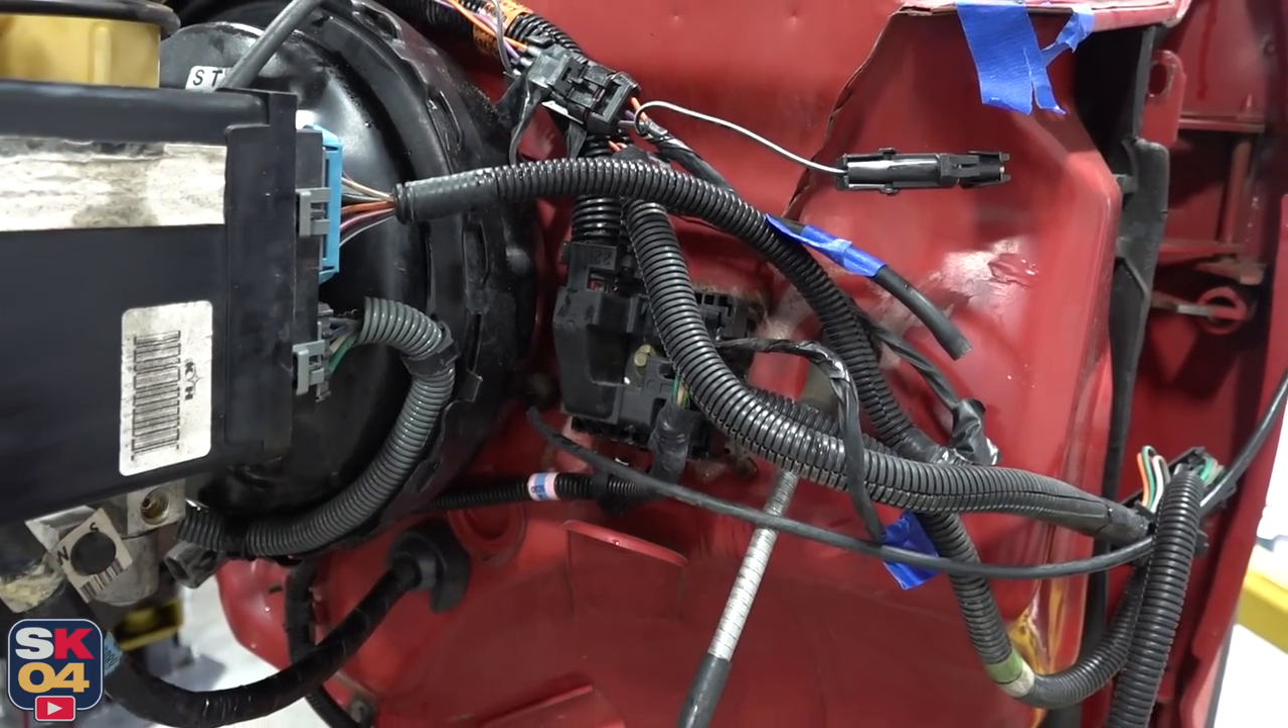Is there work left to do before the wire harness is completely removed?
Yes.